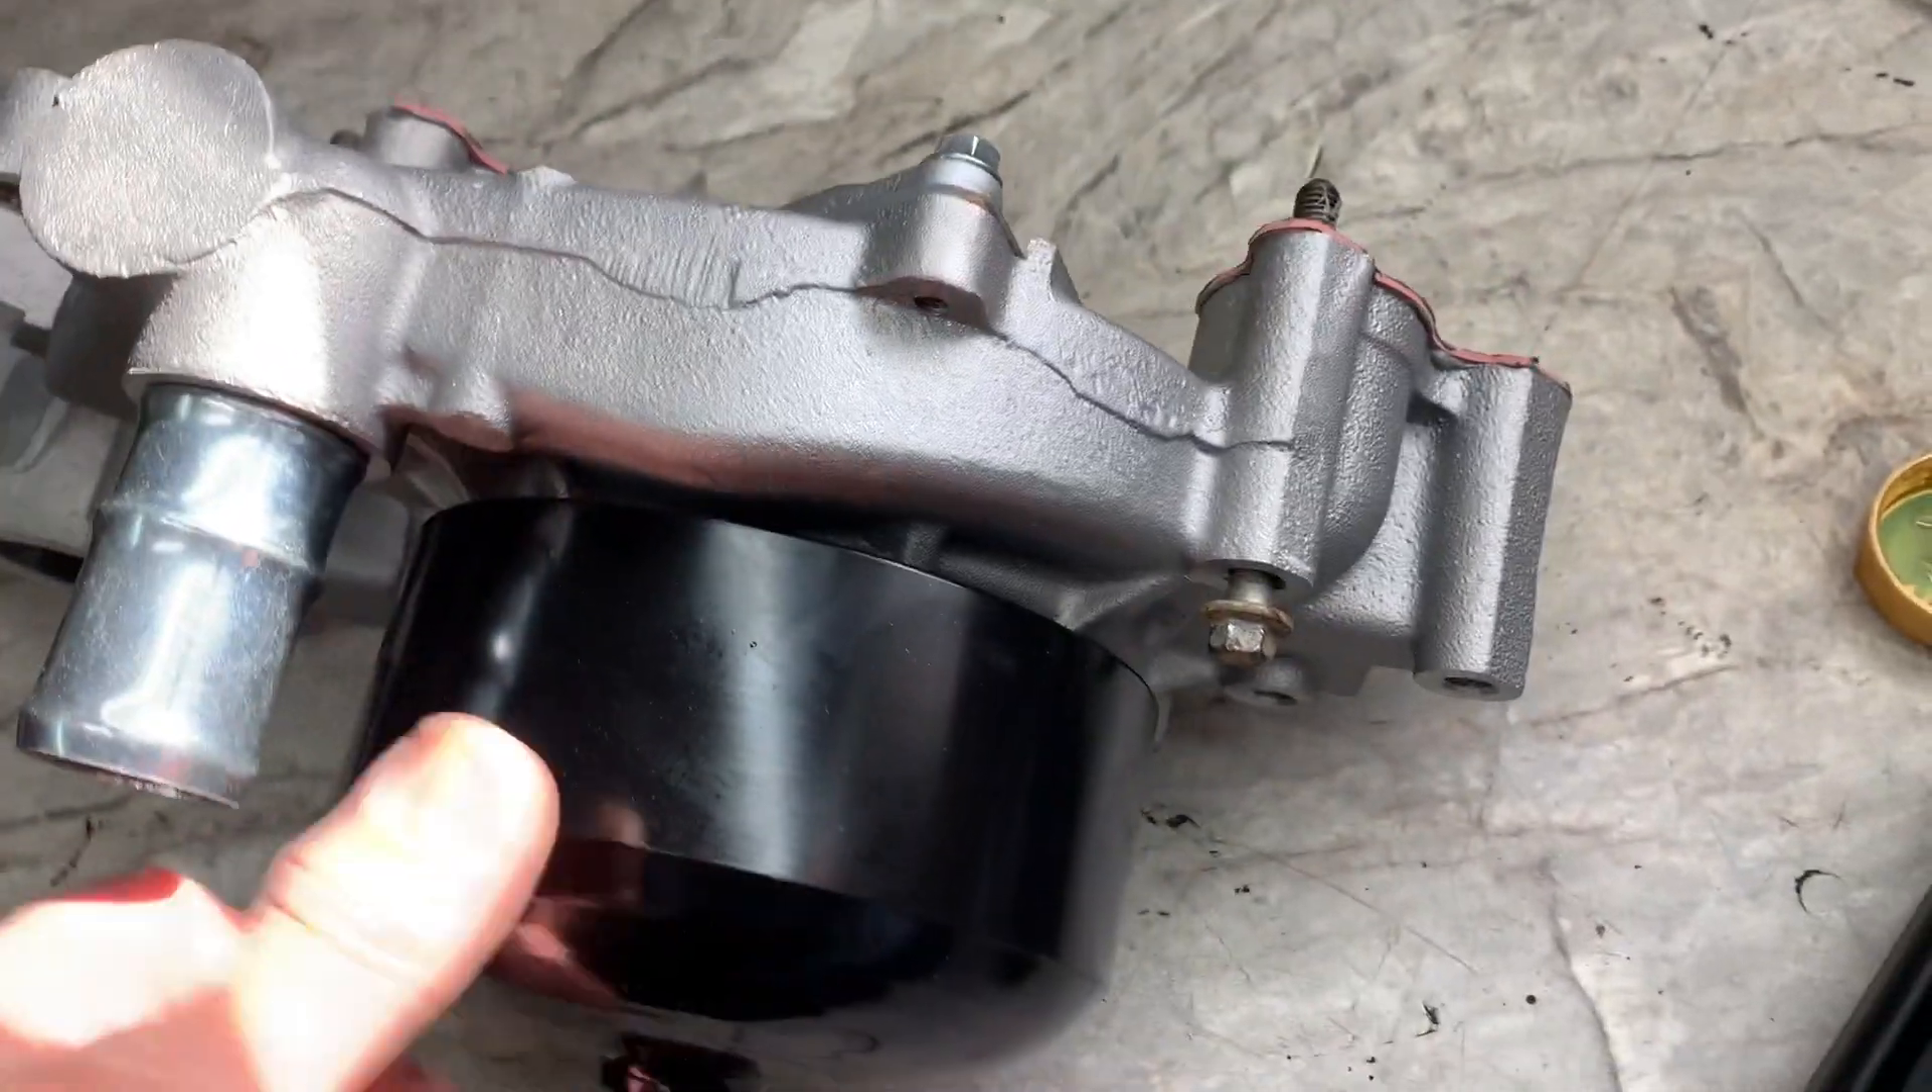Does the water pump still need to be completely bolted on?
Yes.